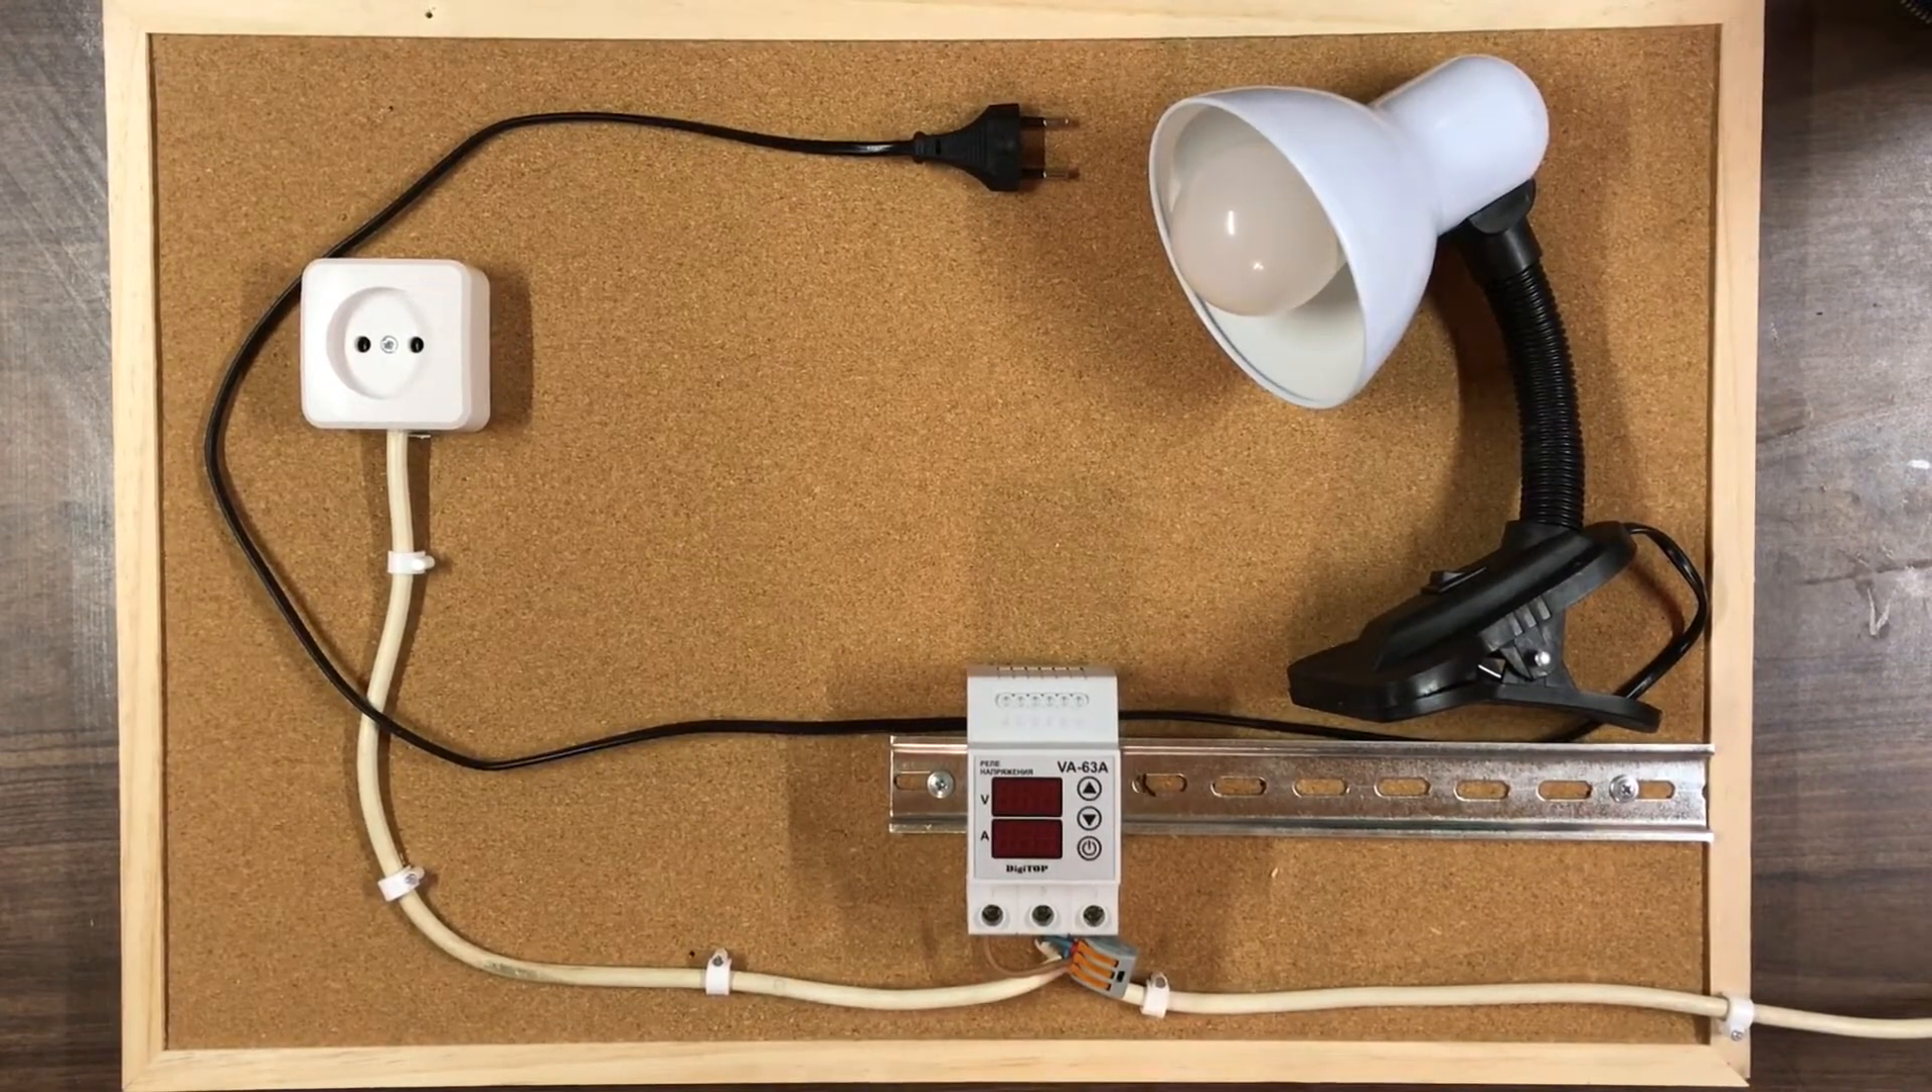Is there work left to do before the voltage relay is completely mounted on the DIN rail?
No.